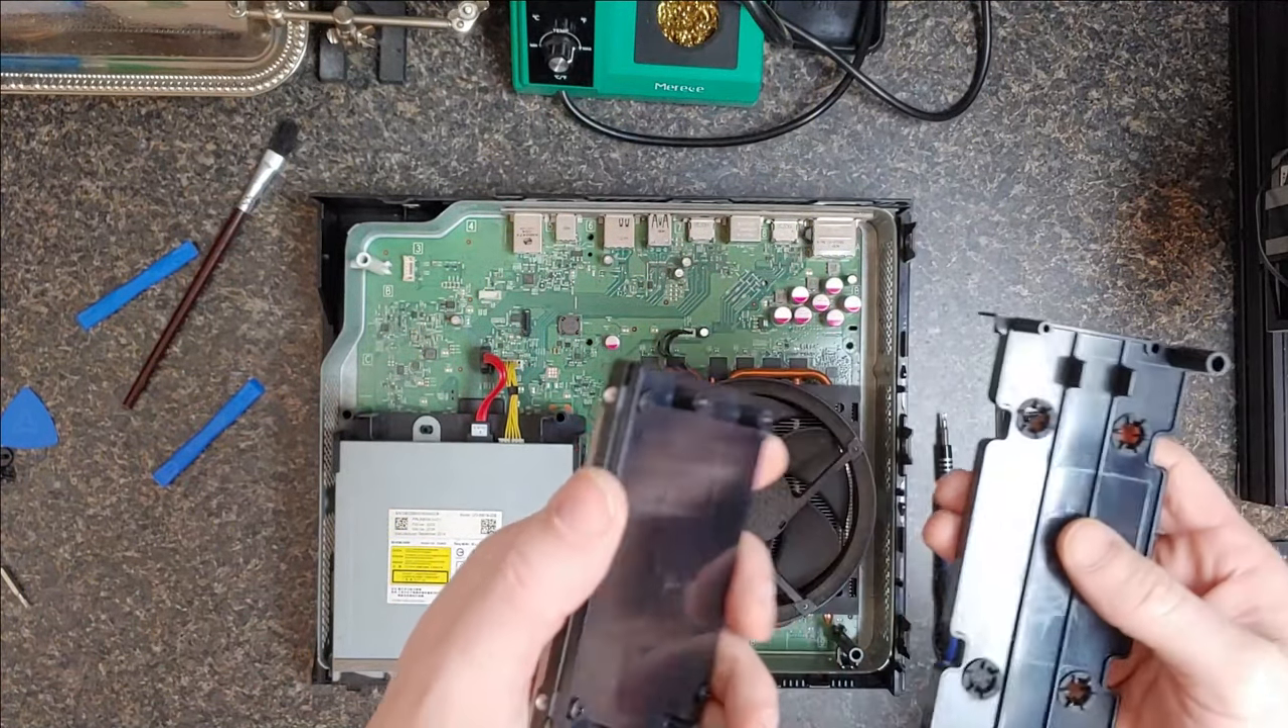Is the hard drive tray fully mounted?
No.